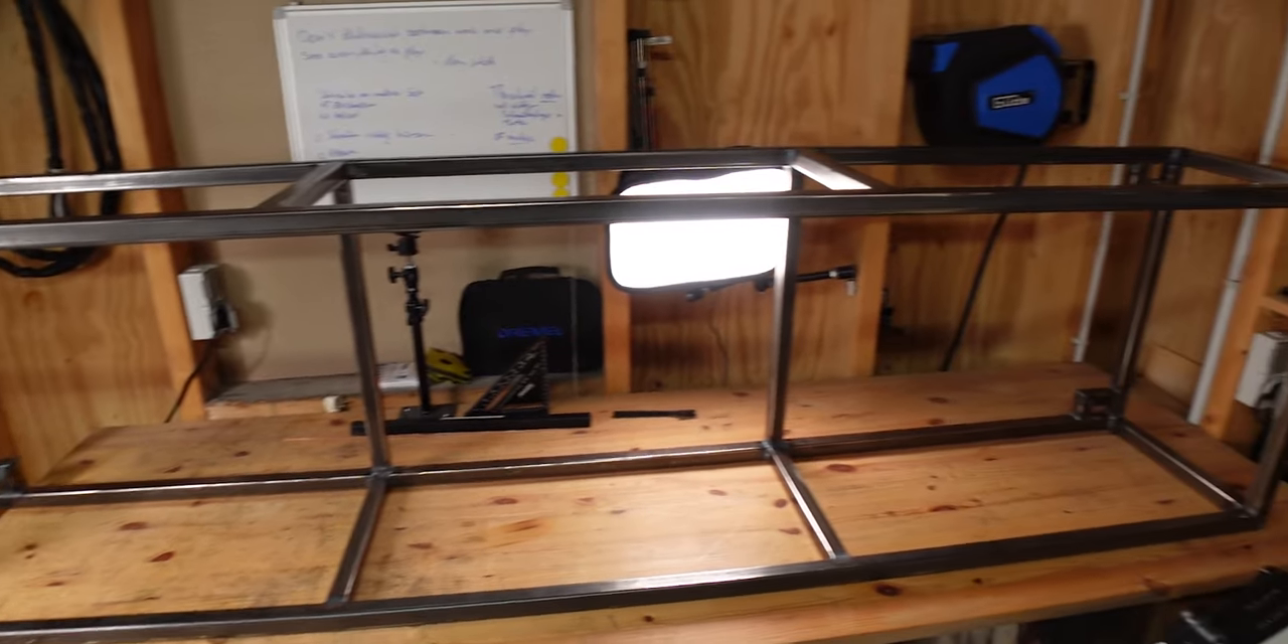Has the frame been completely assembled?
Yes.